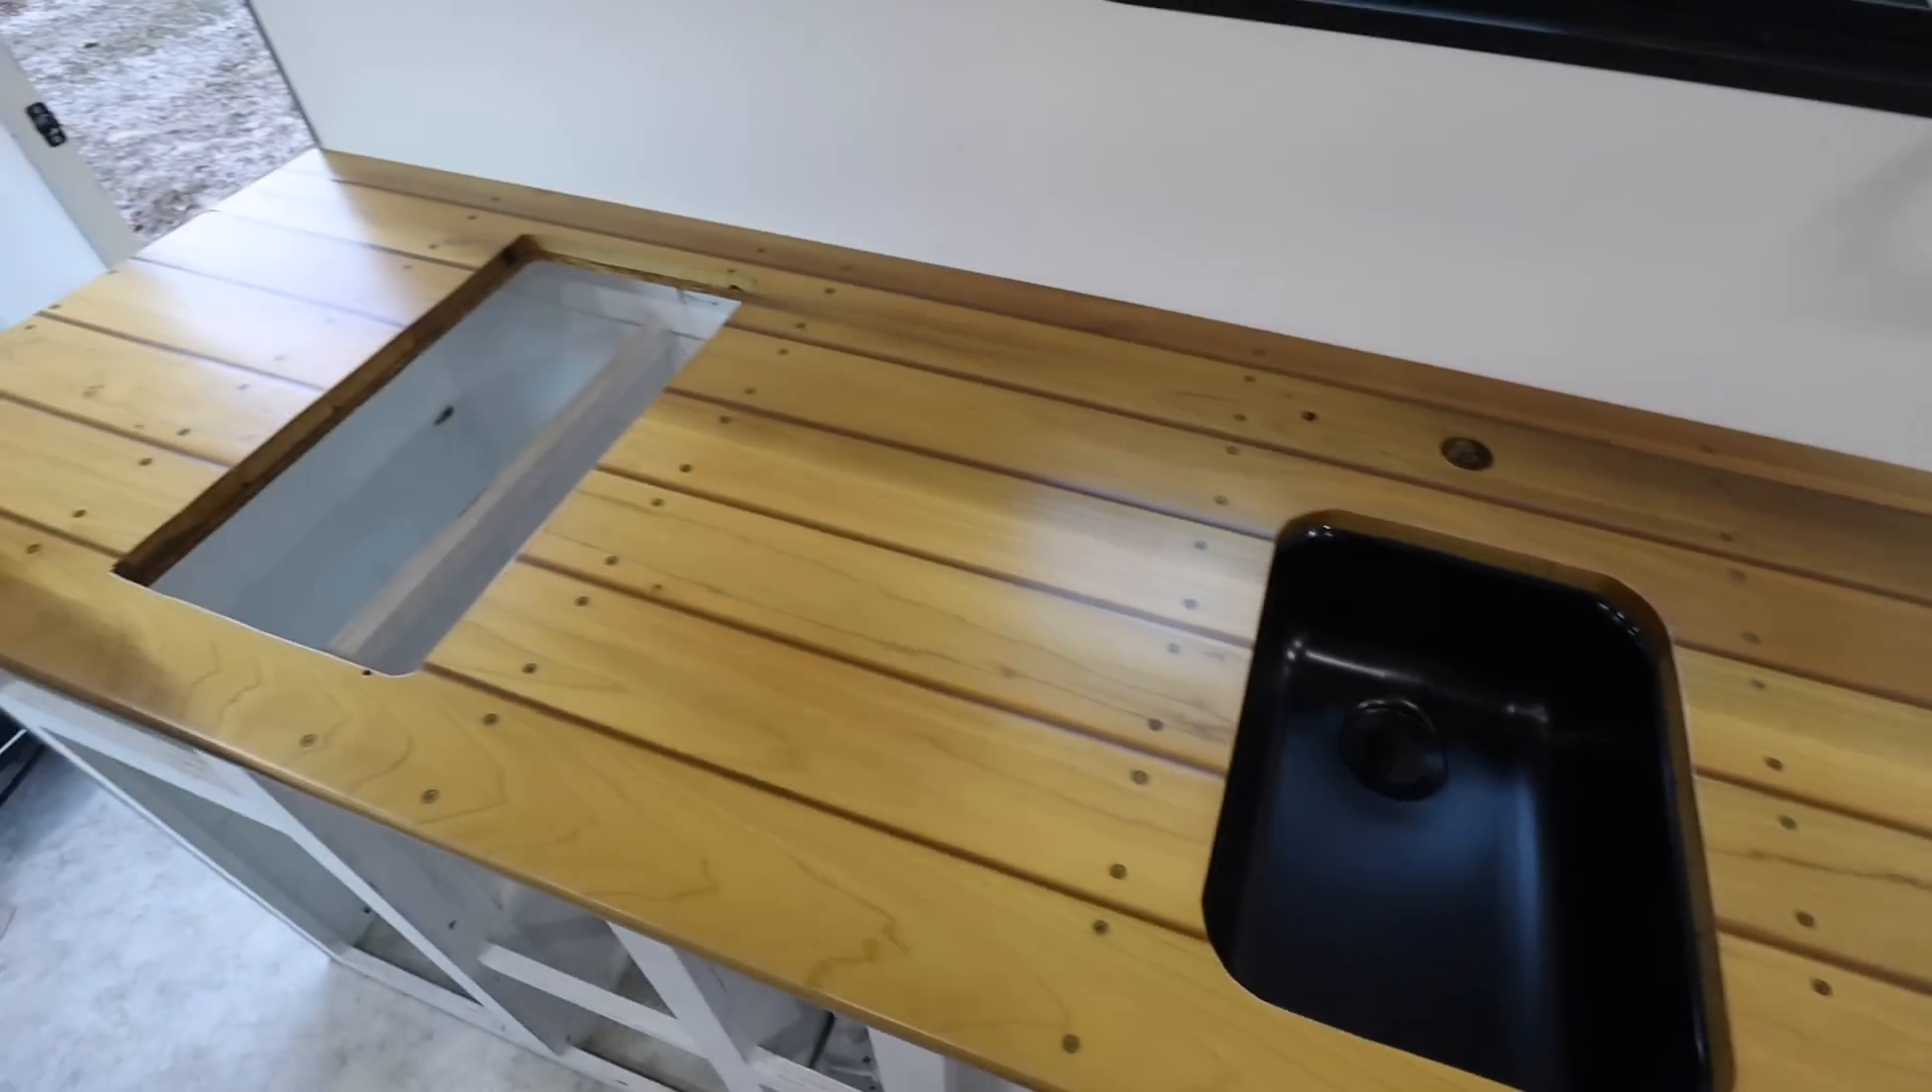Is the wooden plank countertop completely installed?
Yes.